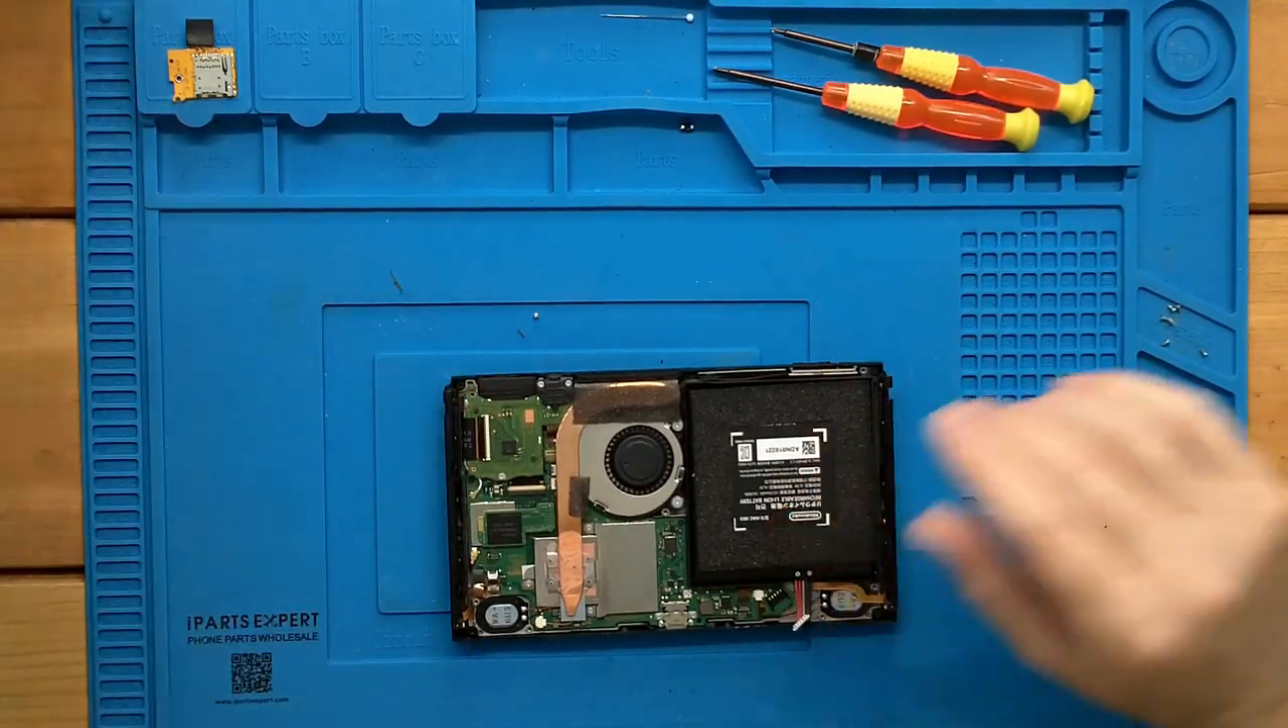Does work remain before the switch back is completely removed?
No.